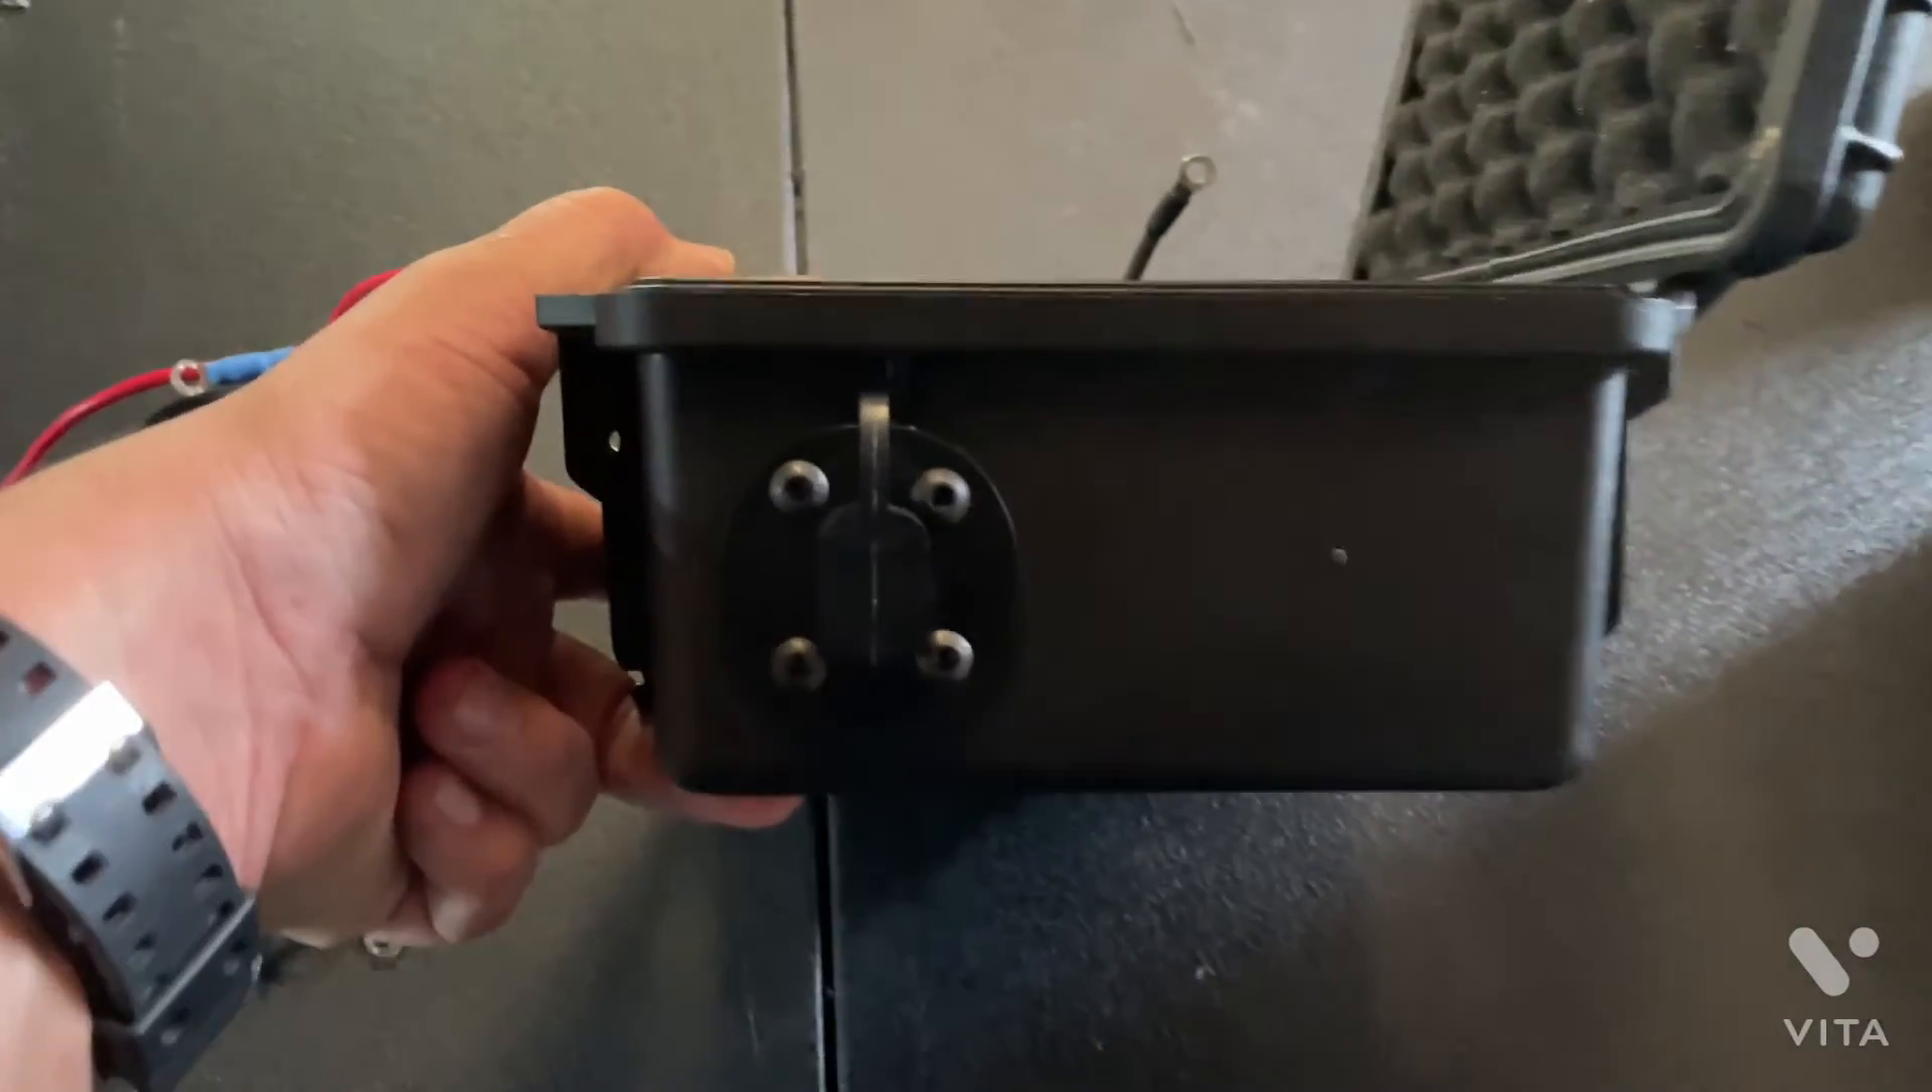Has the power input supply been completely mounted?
Yes.